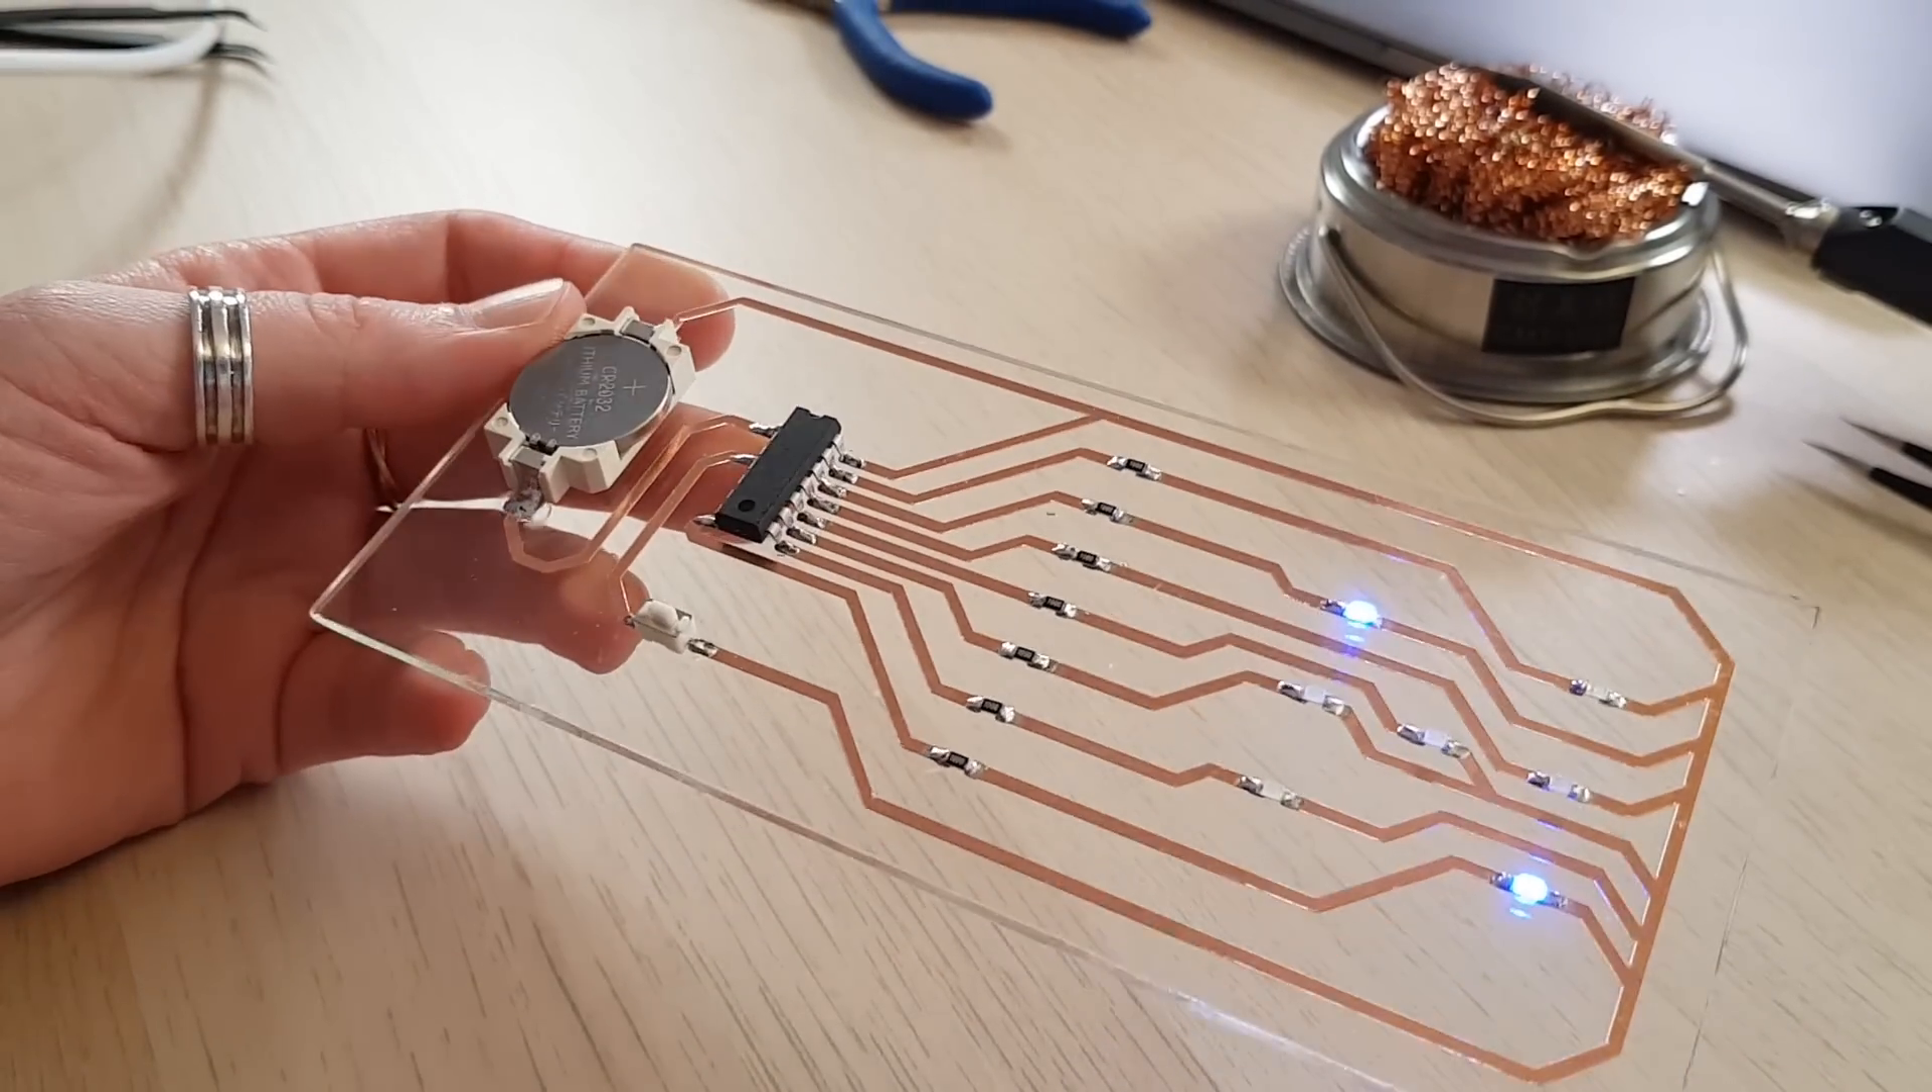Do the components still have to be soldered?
No.